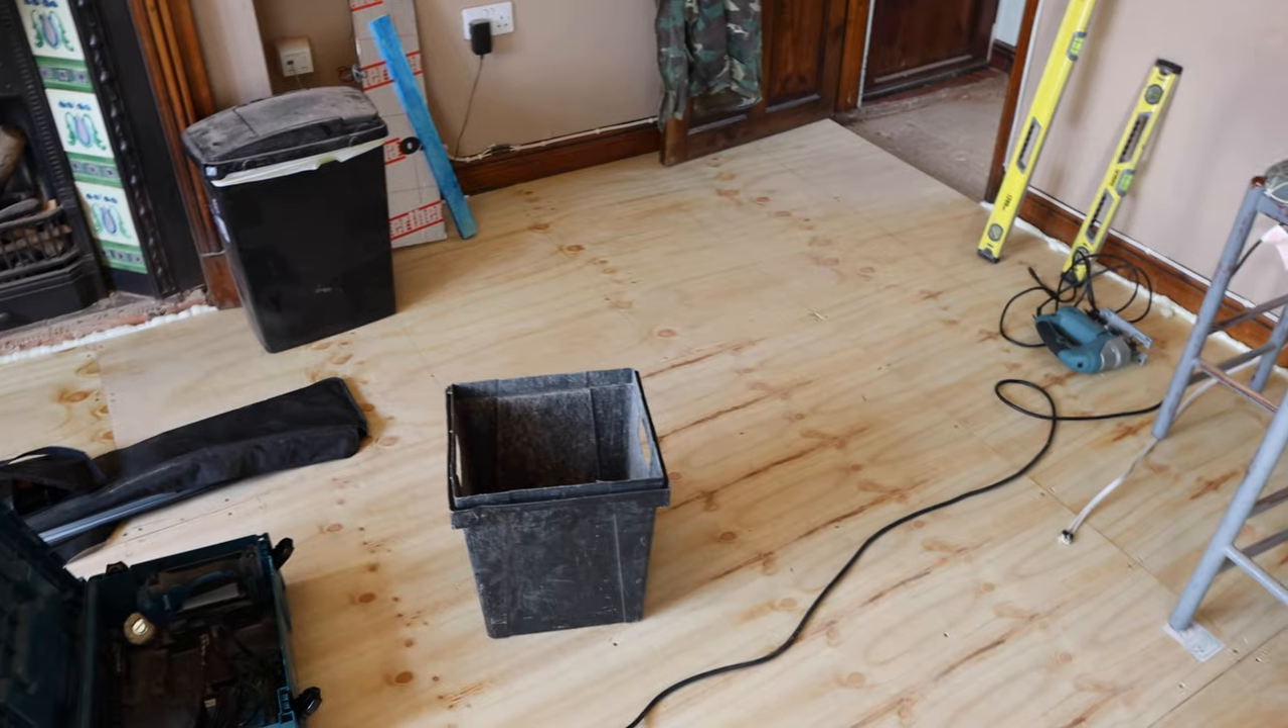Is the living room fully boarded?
Yes.